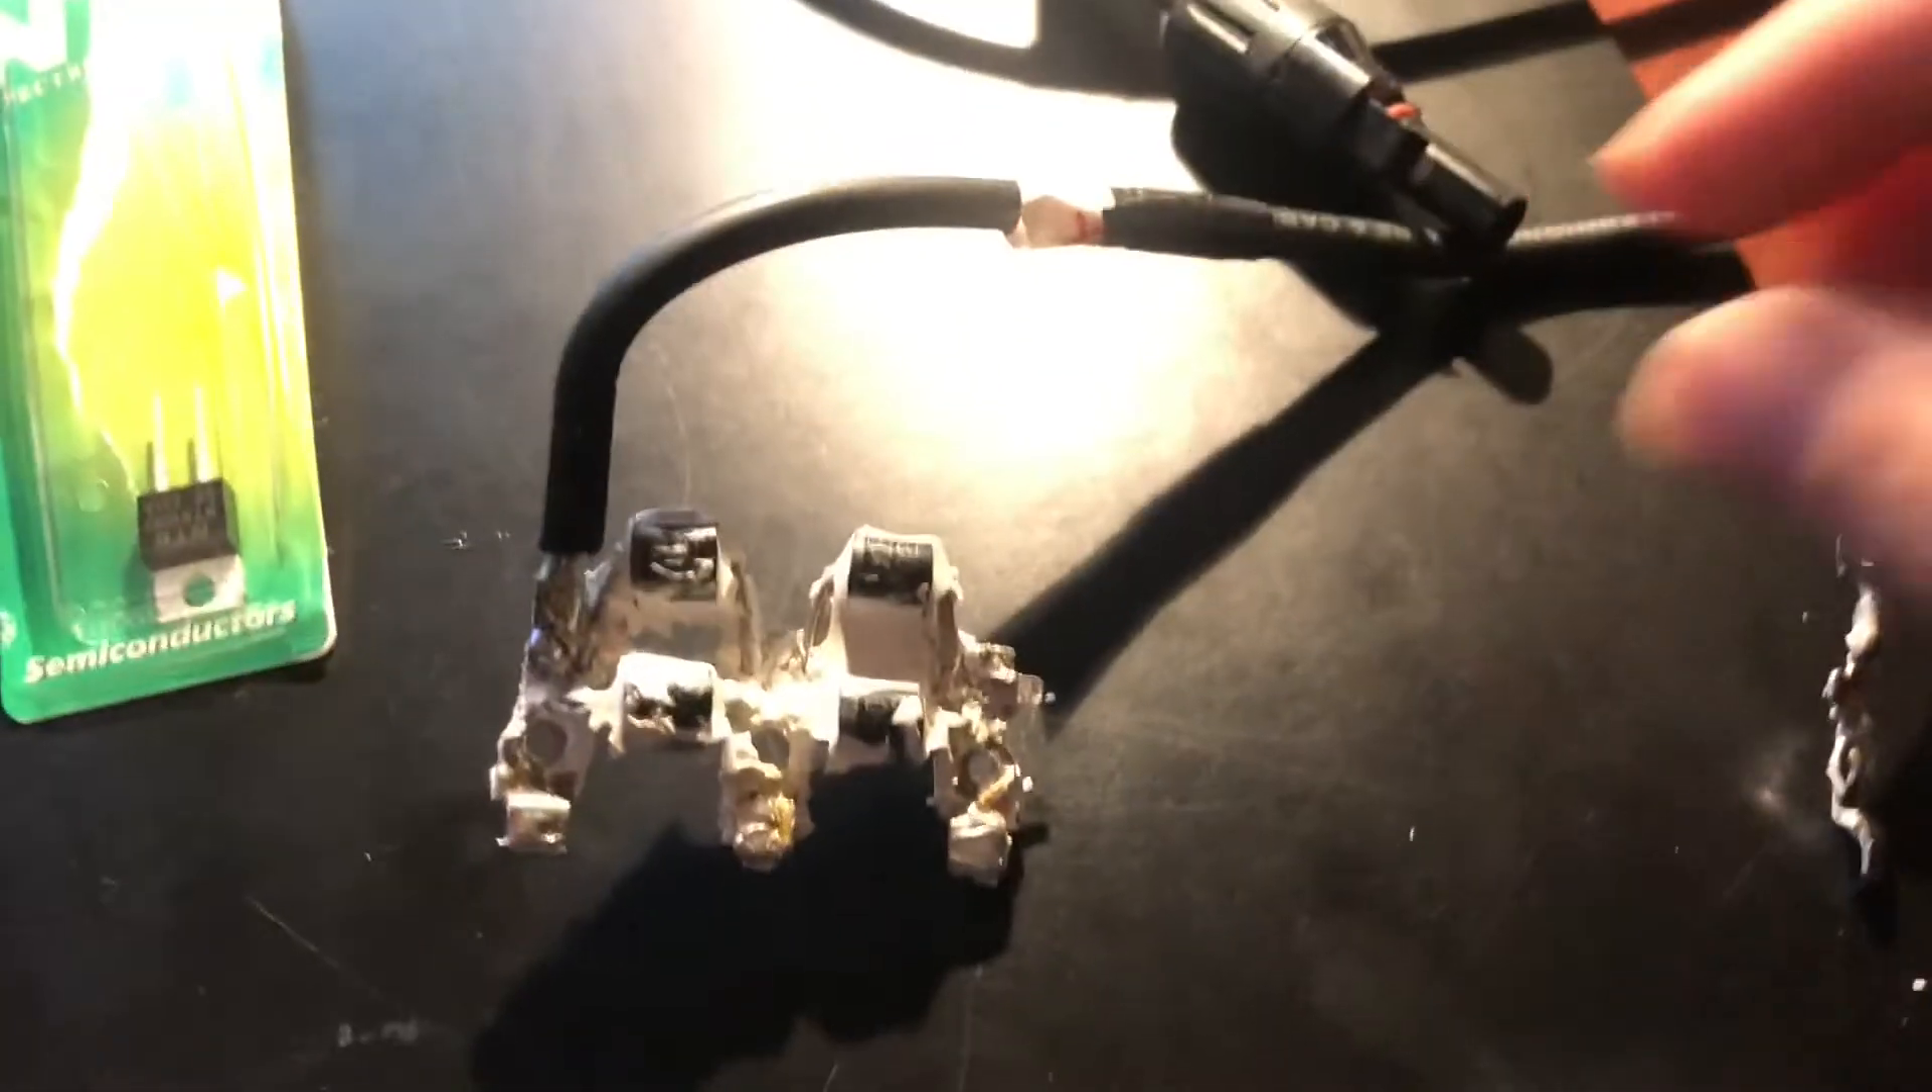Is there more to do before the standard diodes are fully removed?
Yes.